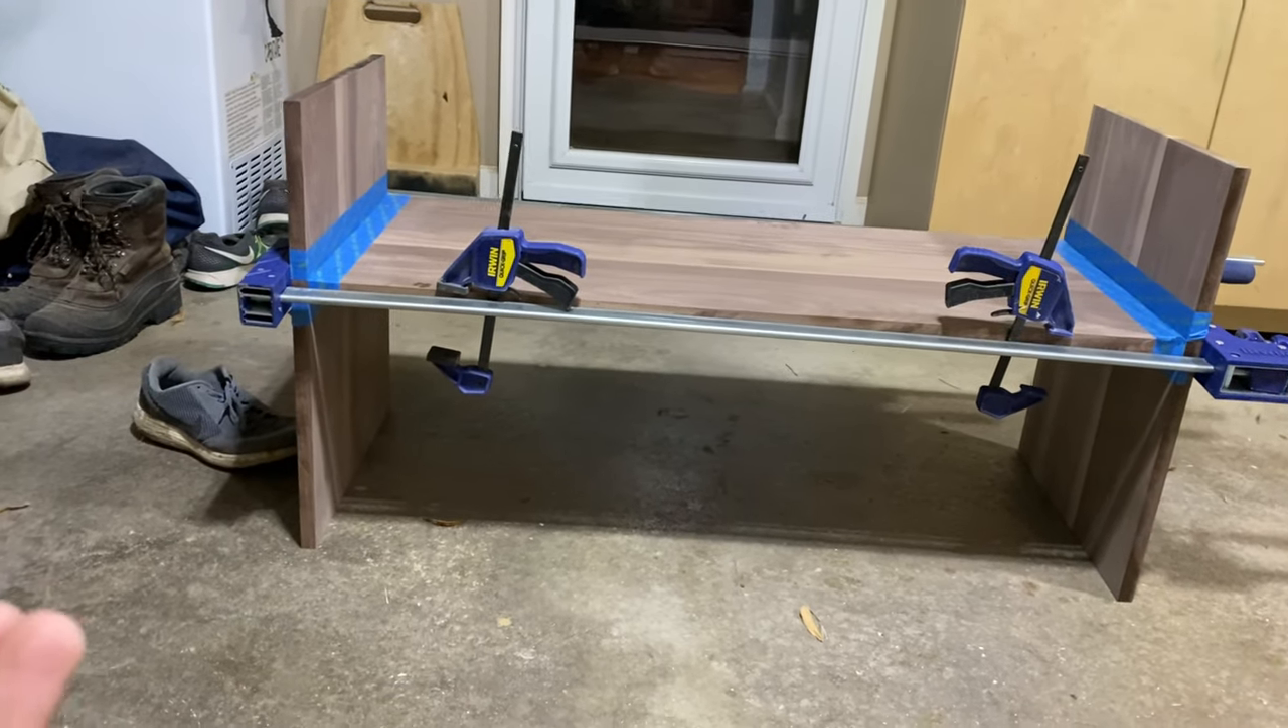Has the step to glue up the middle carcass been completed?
Yes.